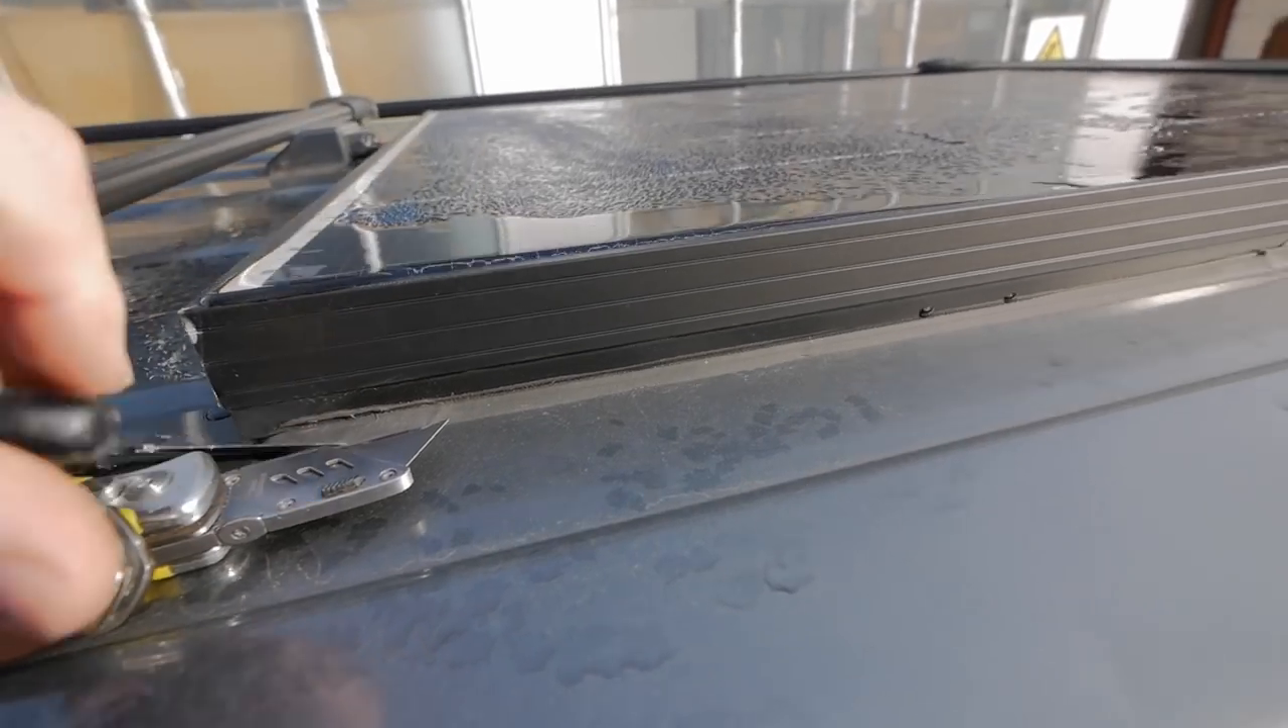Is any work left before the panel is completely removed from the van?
Yes.